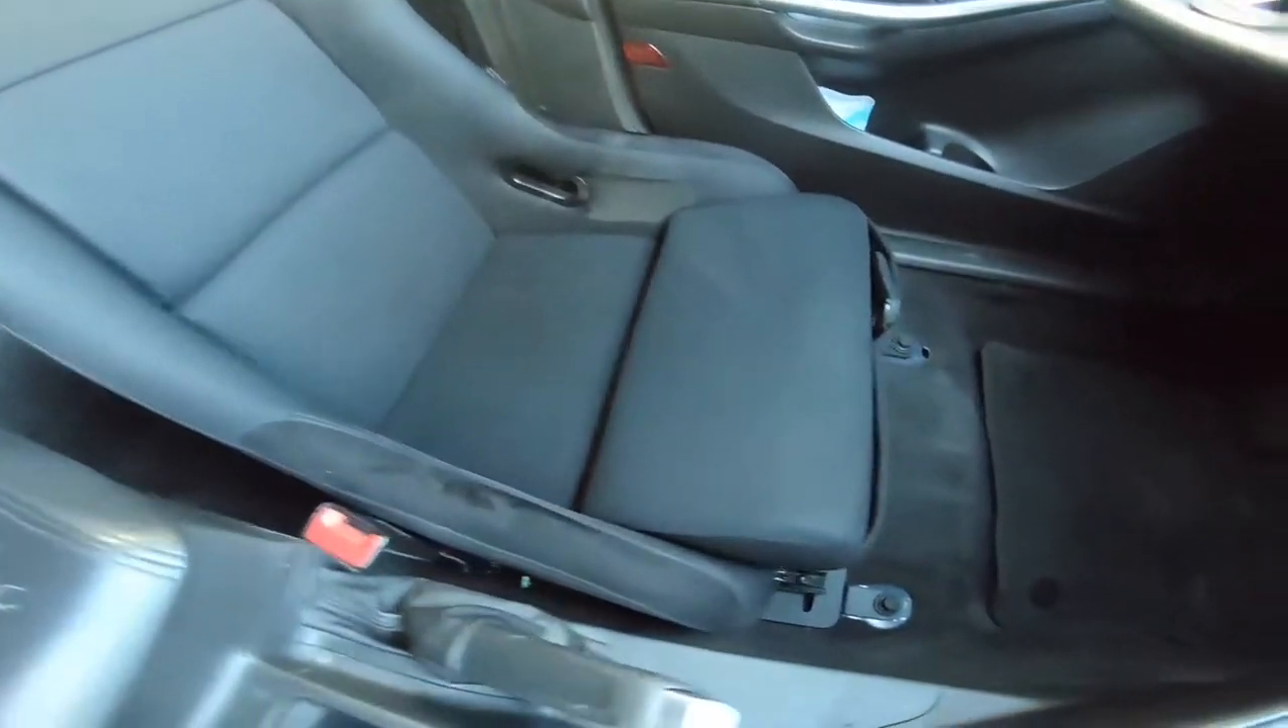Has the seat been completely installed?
Yes.